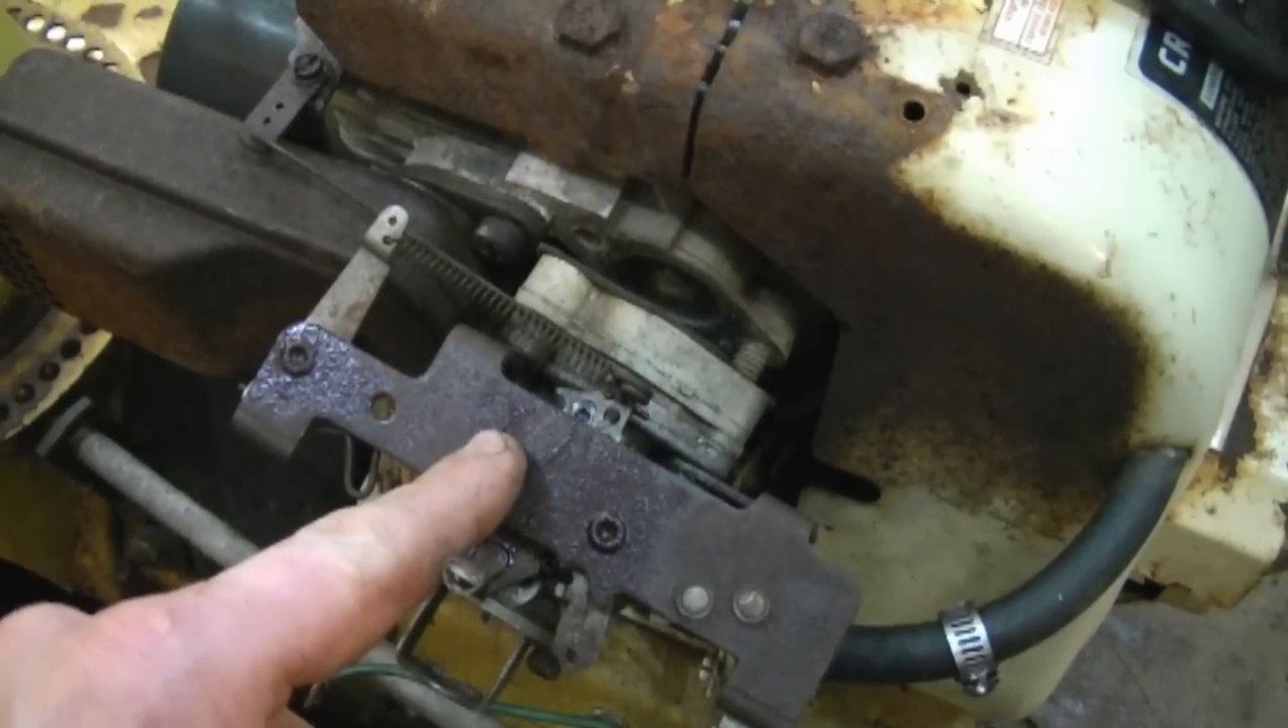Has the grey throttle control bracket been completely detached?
No.